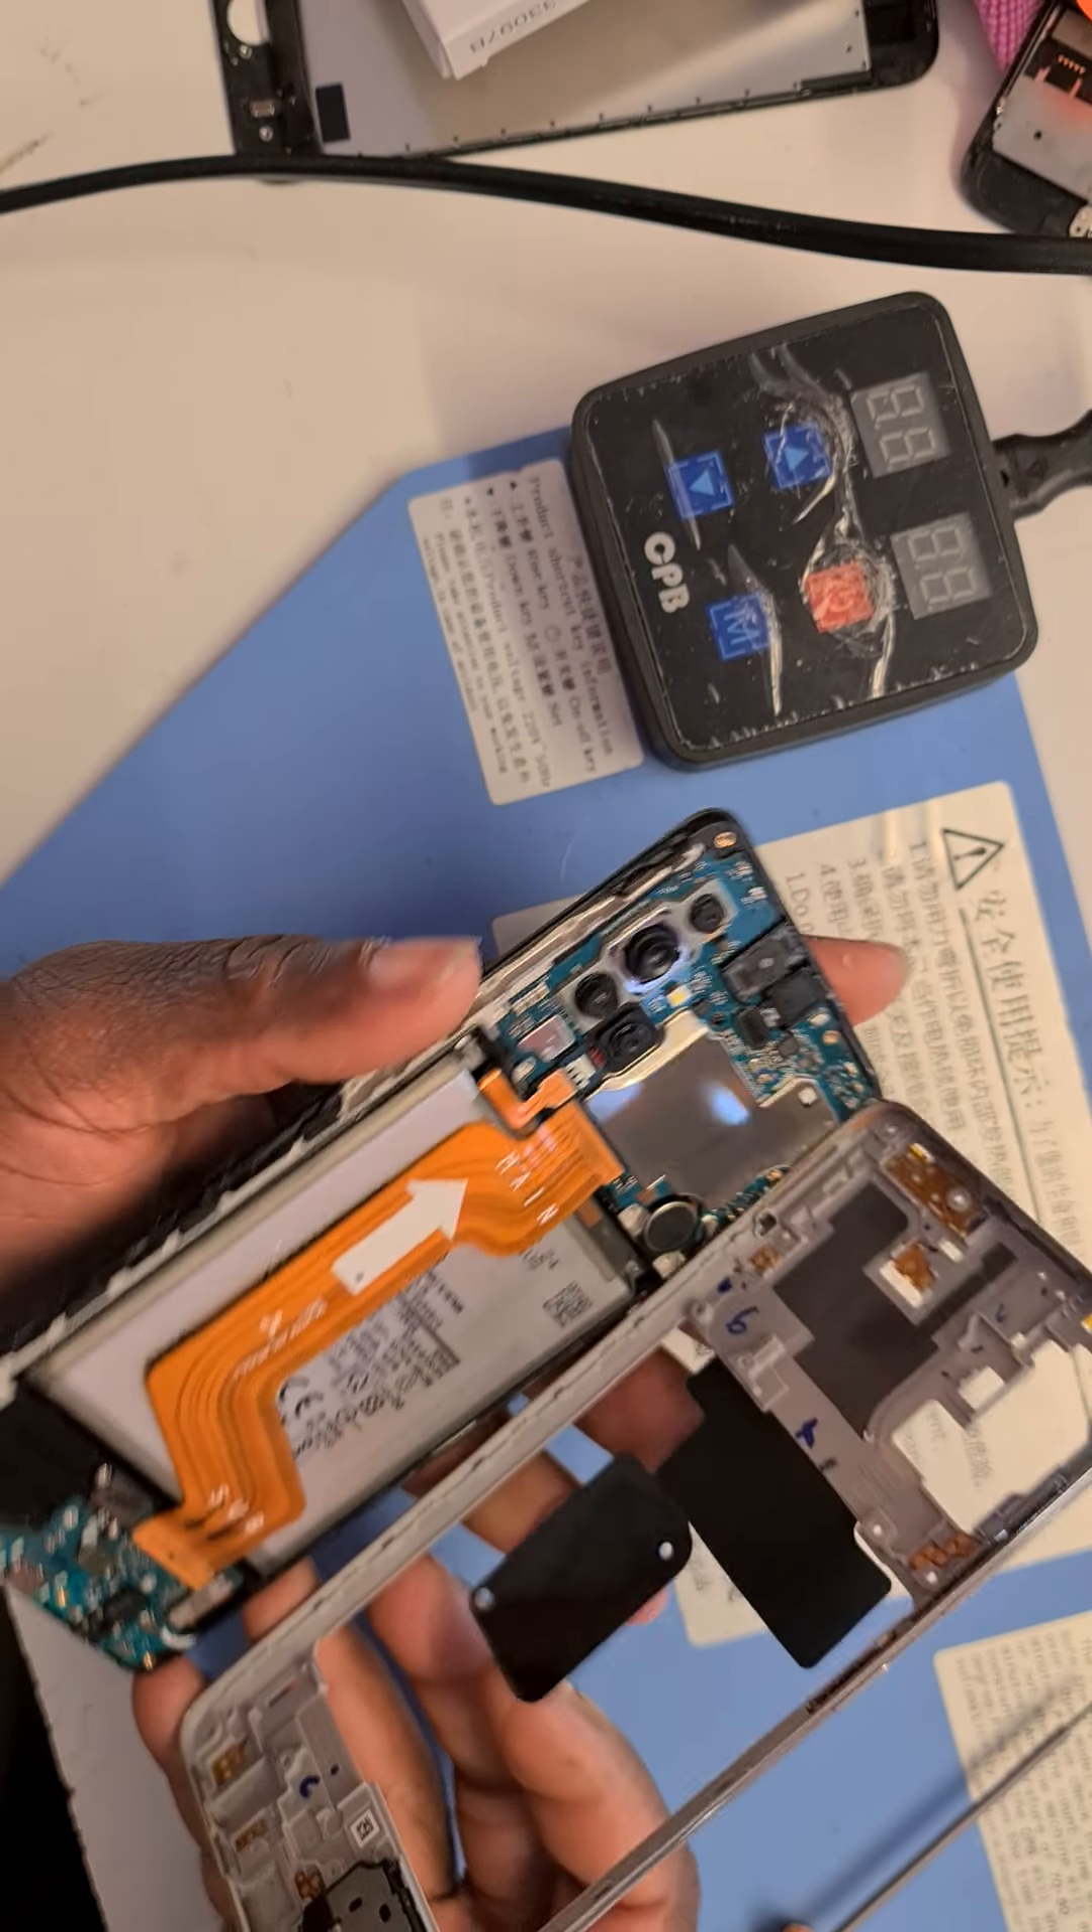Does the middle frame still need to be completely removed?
No.